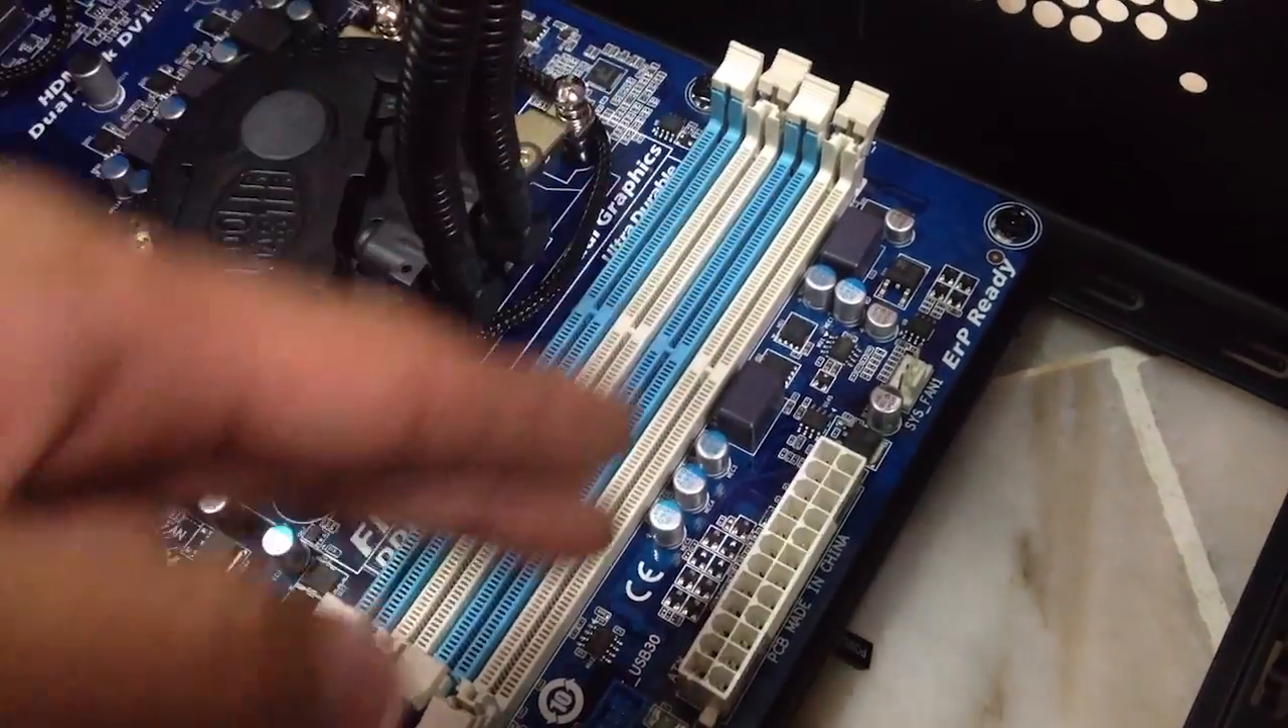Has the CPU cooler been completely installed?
Yes.